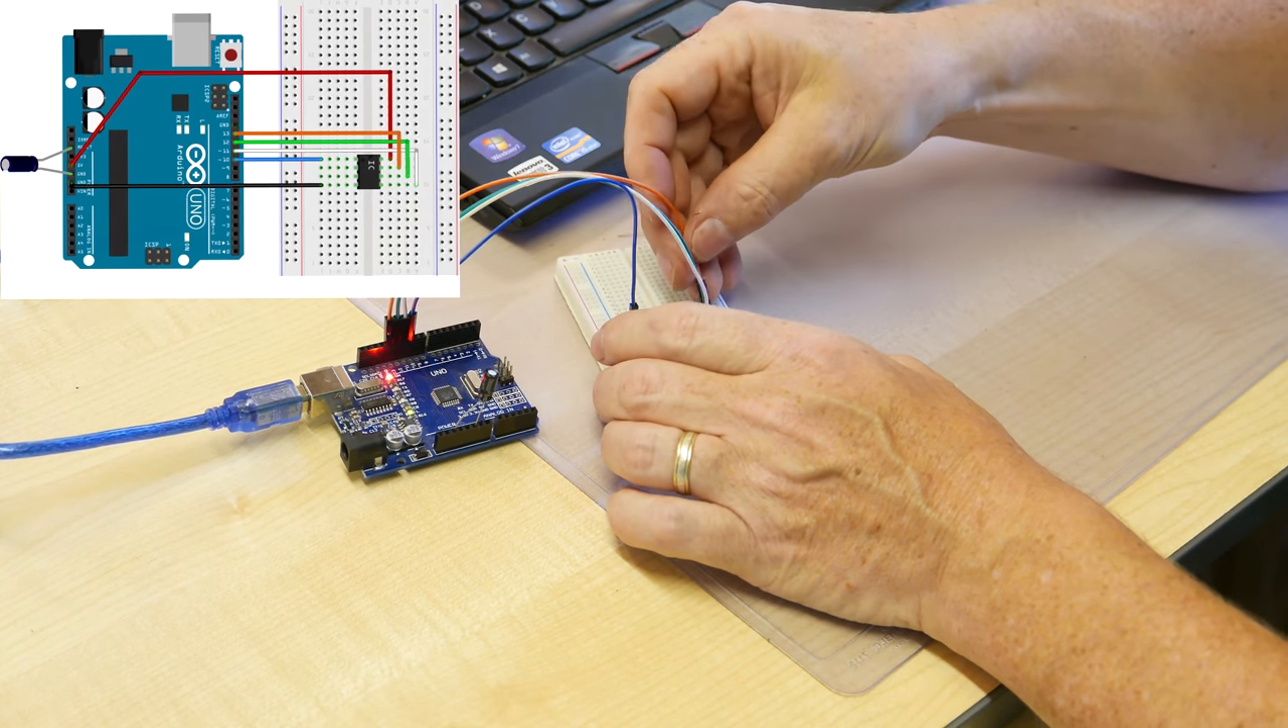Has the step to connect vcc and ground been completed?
No.